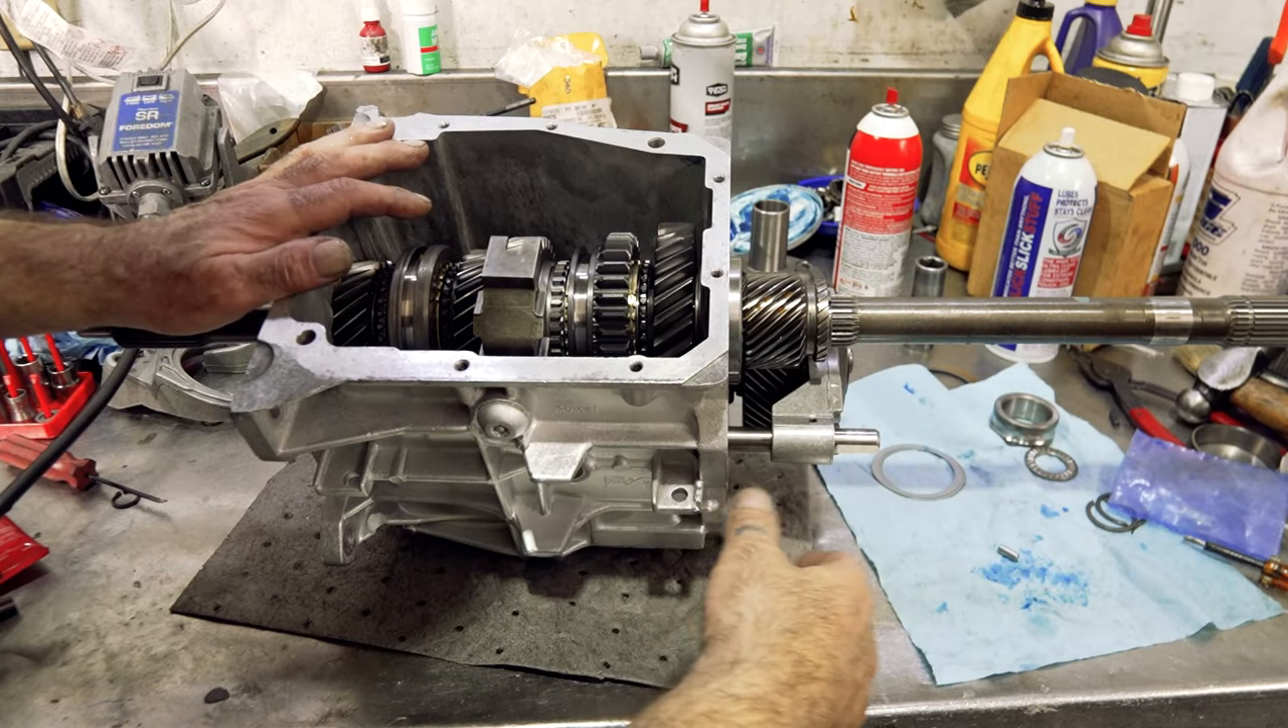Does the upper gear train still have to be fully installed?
No.